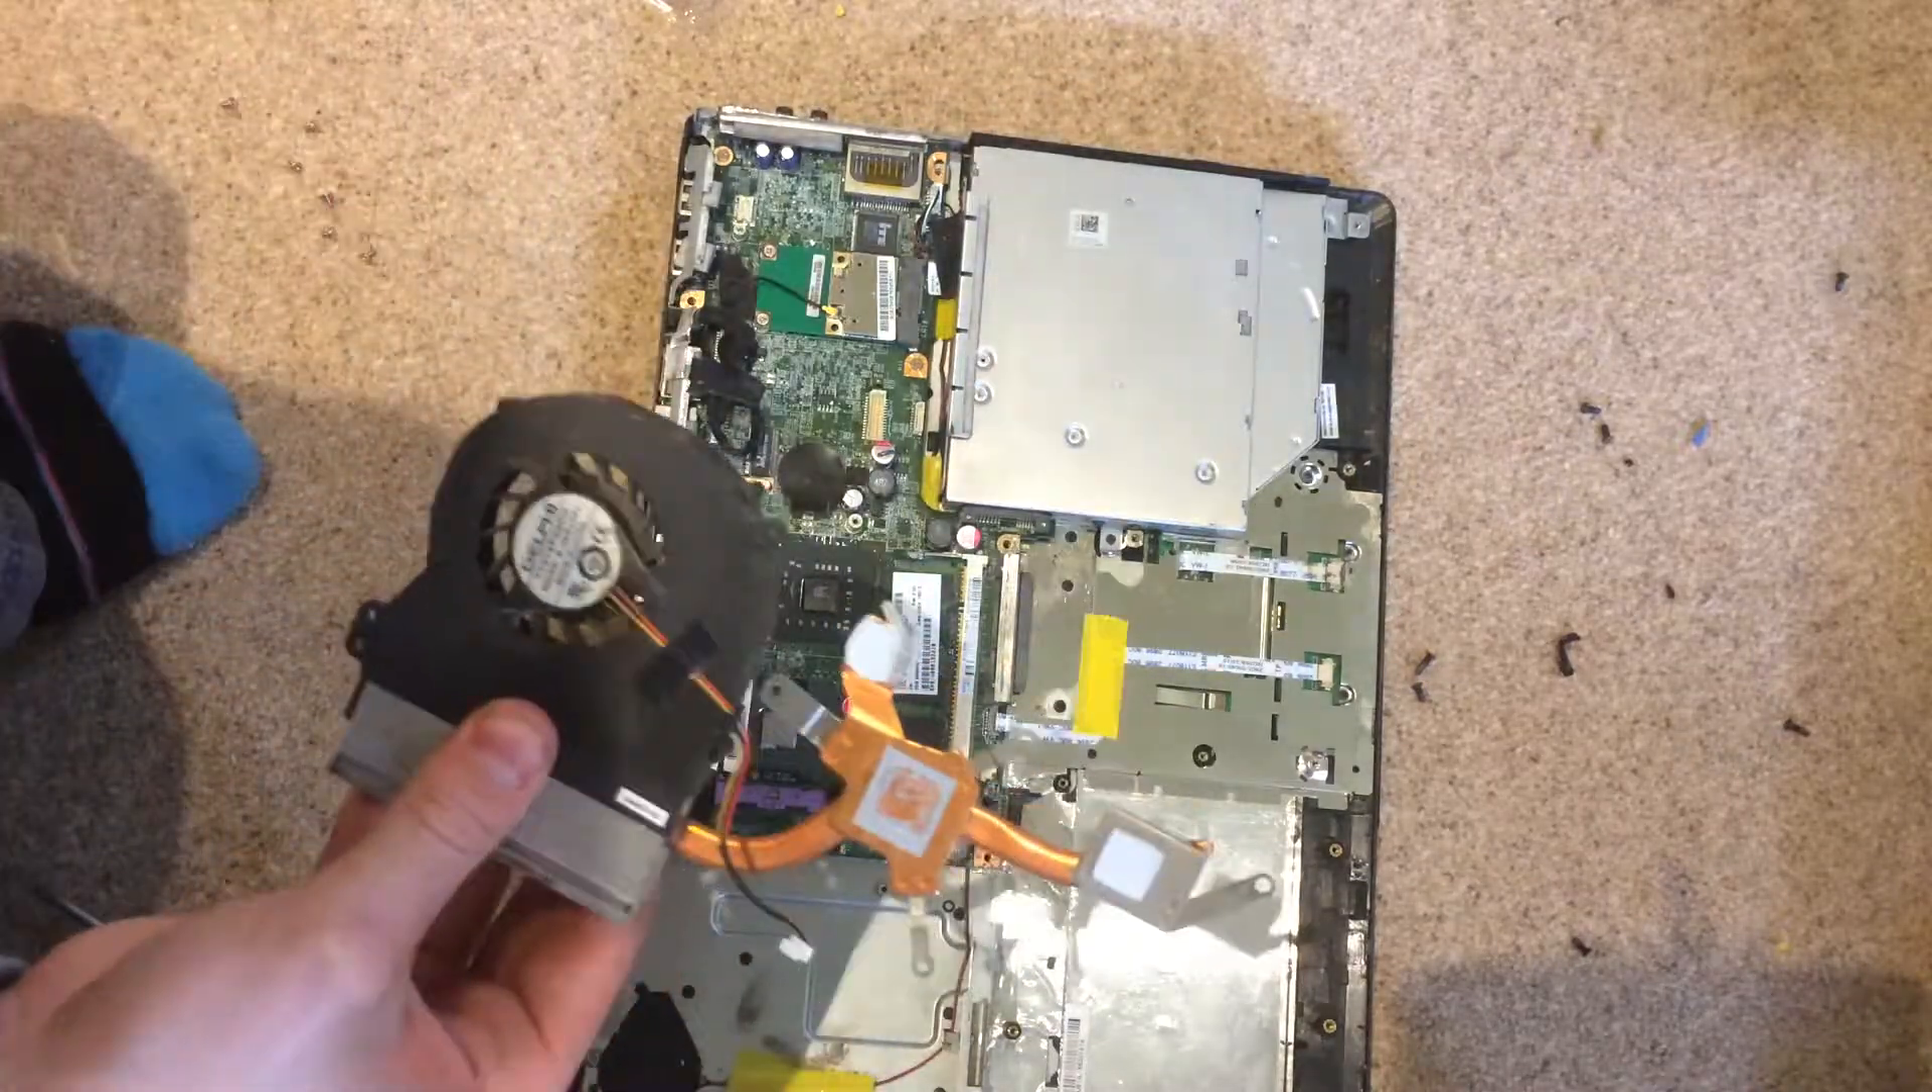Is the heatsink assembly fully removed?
Yes.